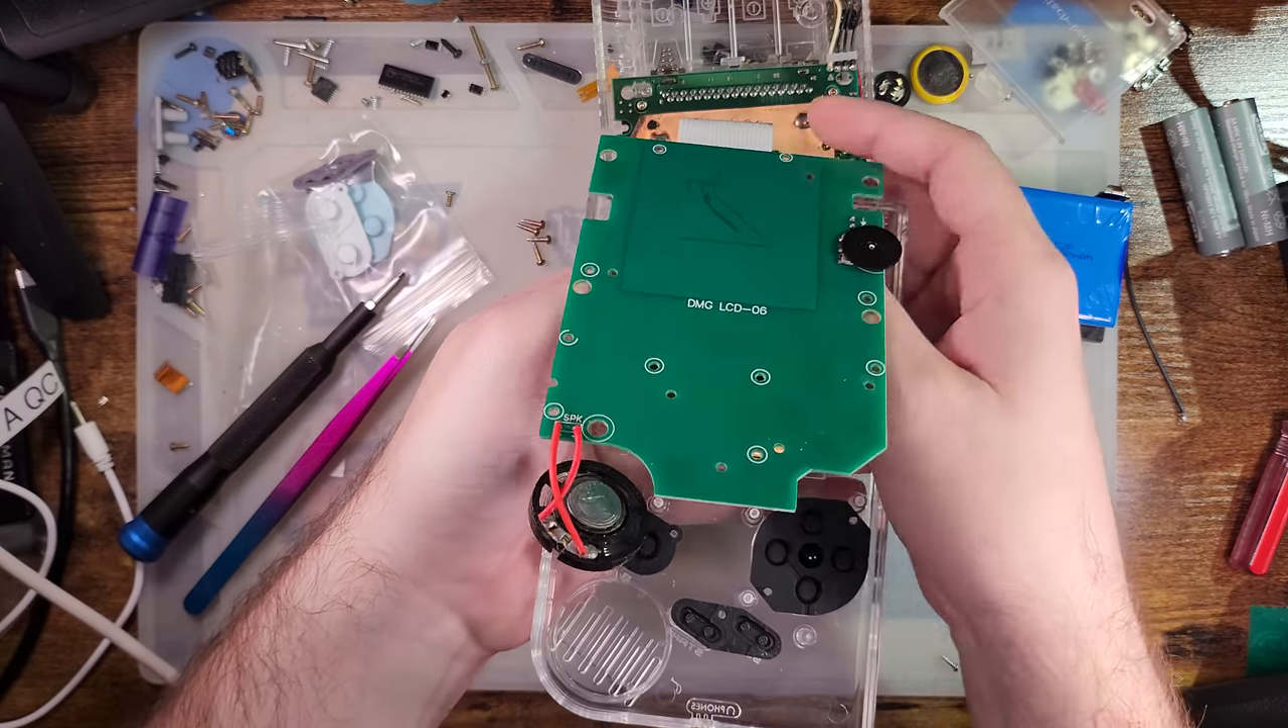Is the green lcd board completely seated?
No.